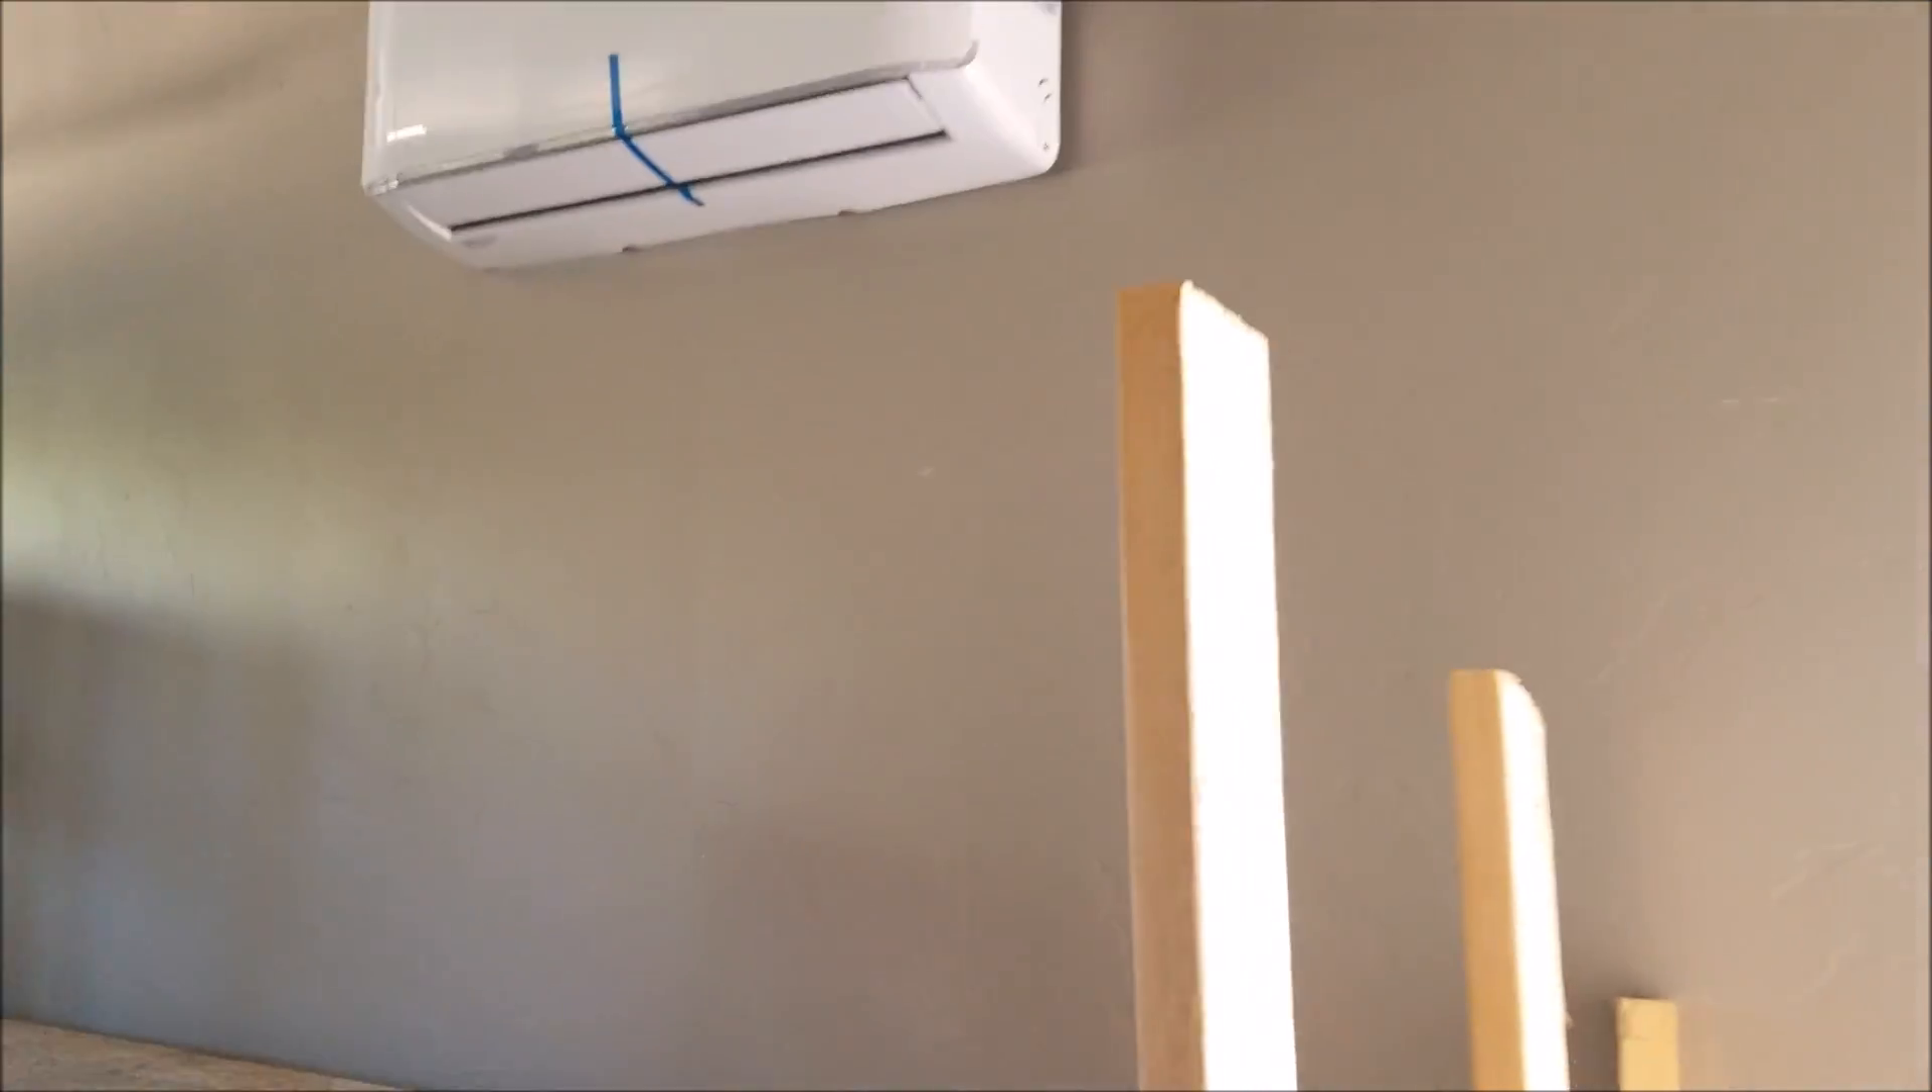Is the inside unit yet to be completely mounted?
No.